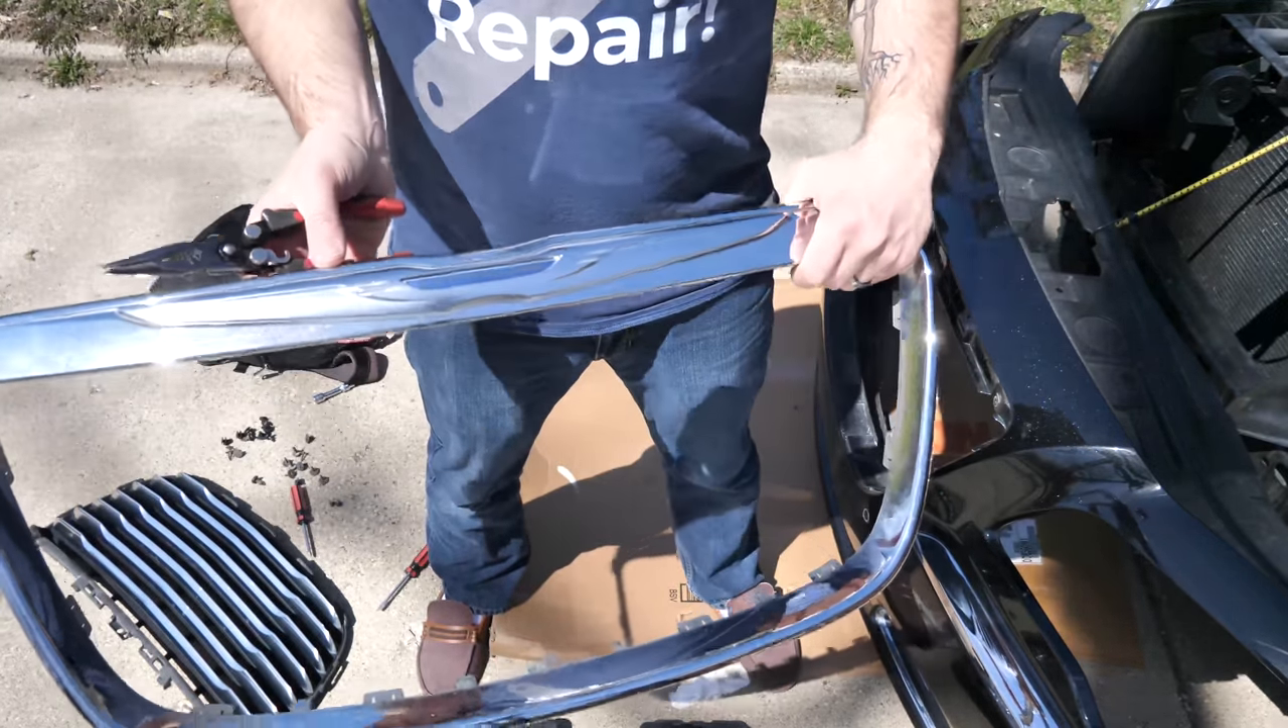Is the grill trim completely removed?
Yes.